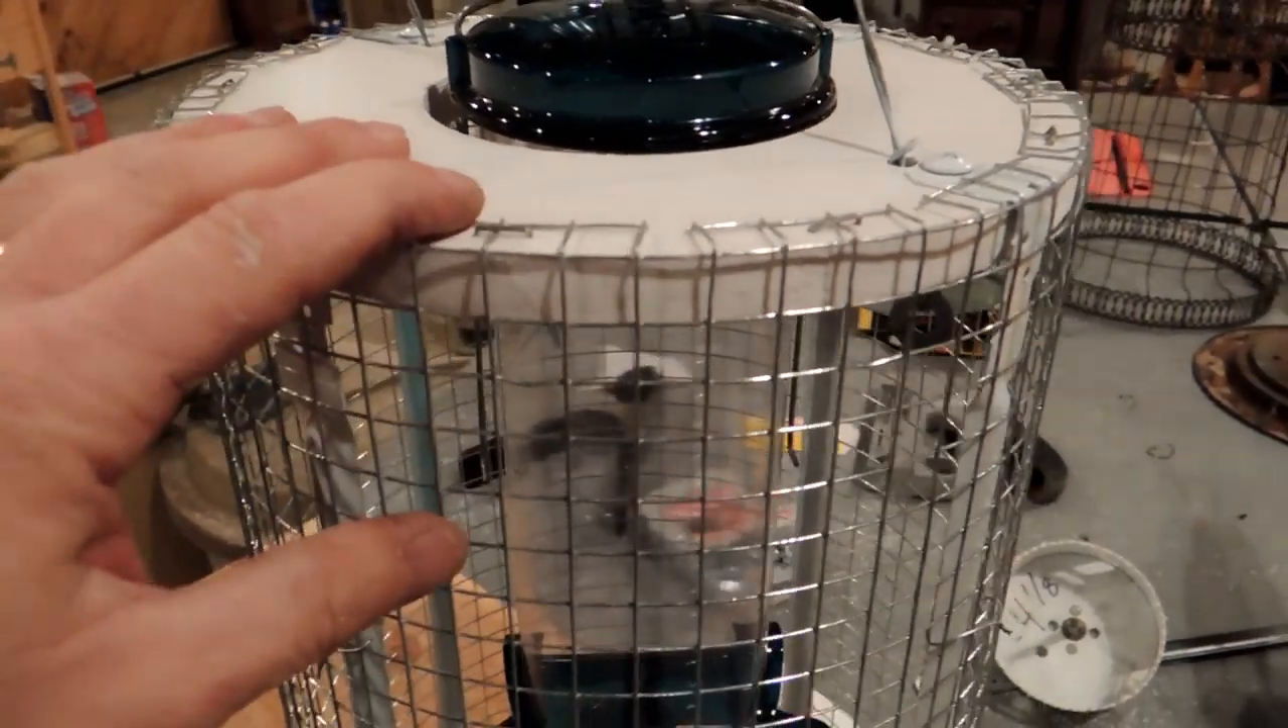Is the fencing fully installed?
Yes.